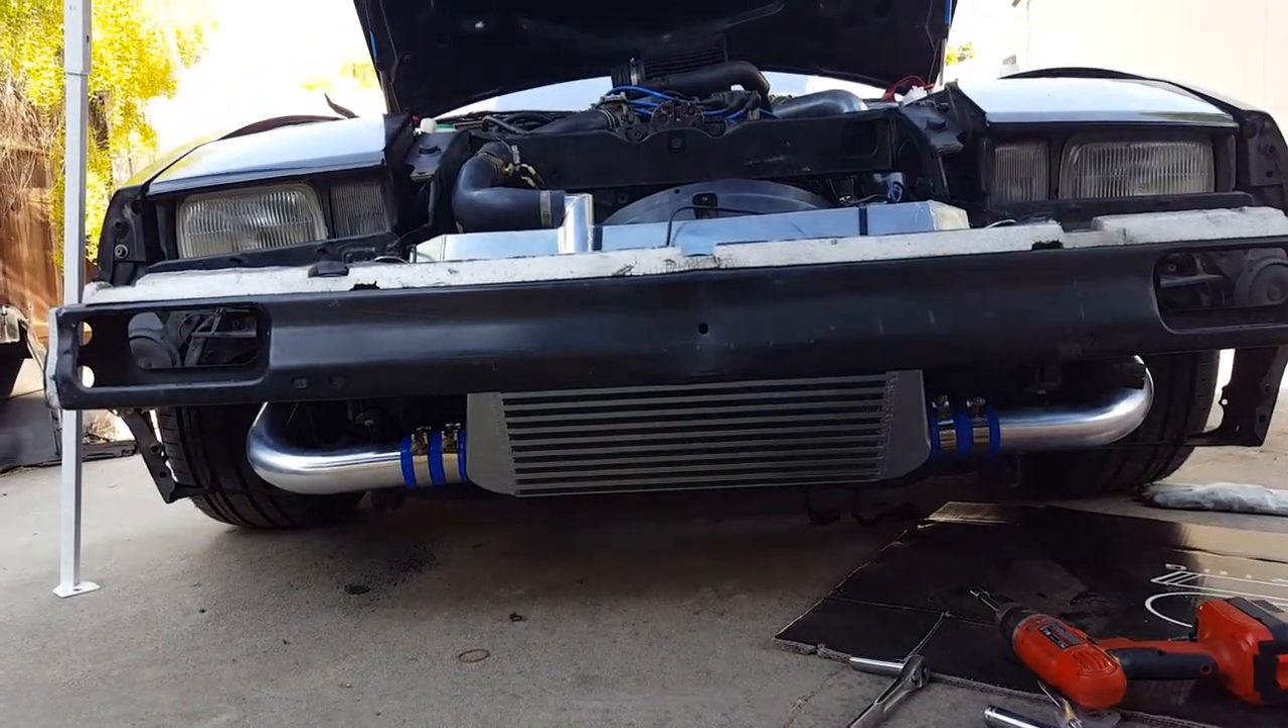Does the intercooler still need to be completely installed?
No.